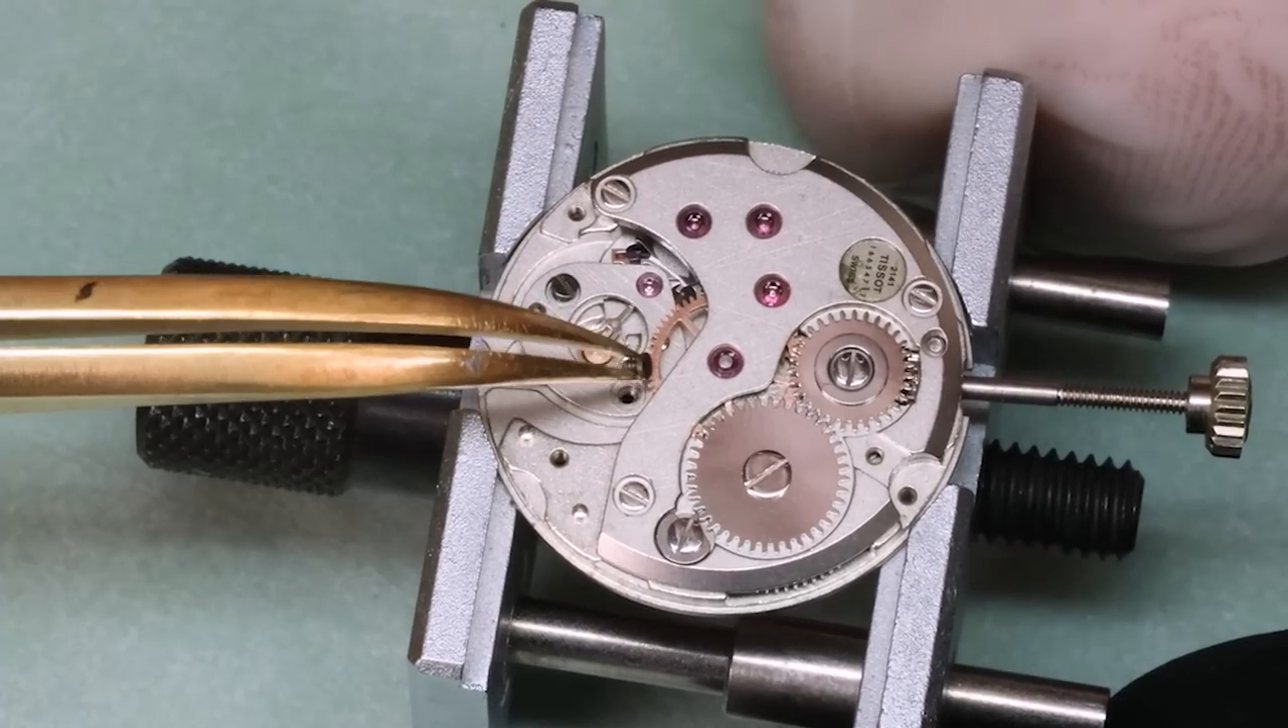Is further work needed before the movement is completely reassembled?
Yes.